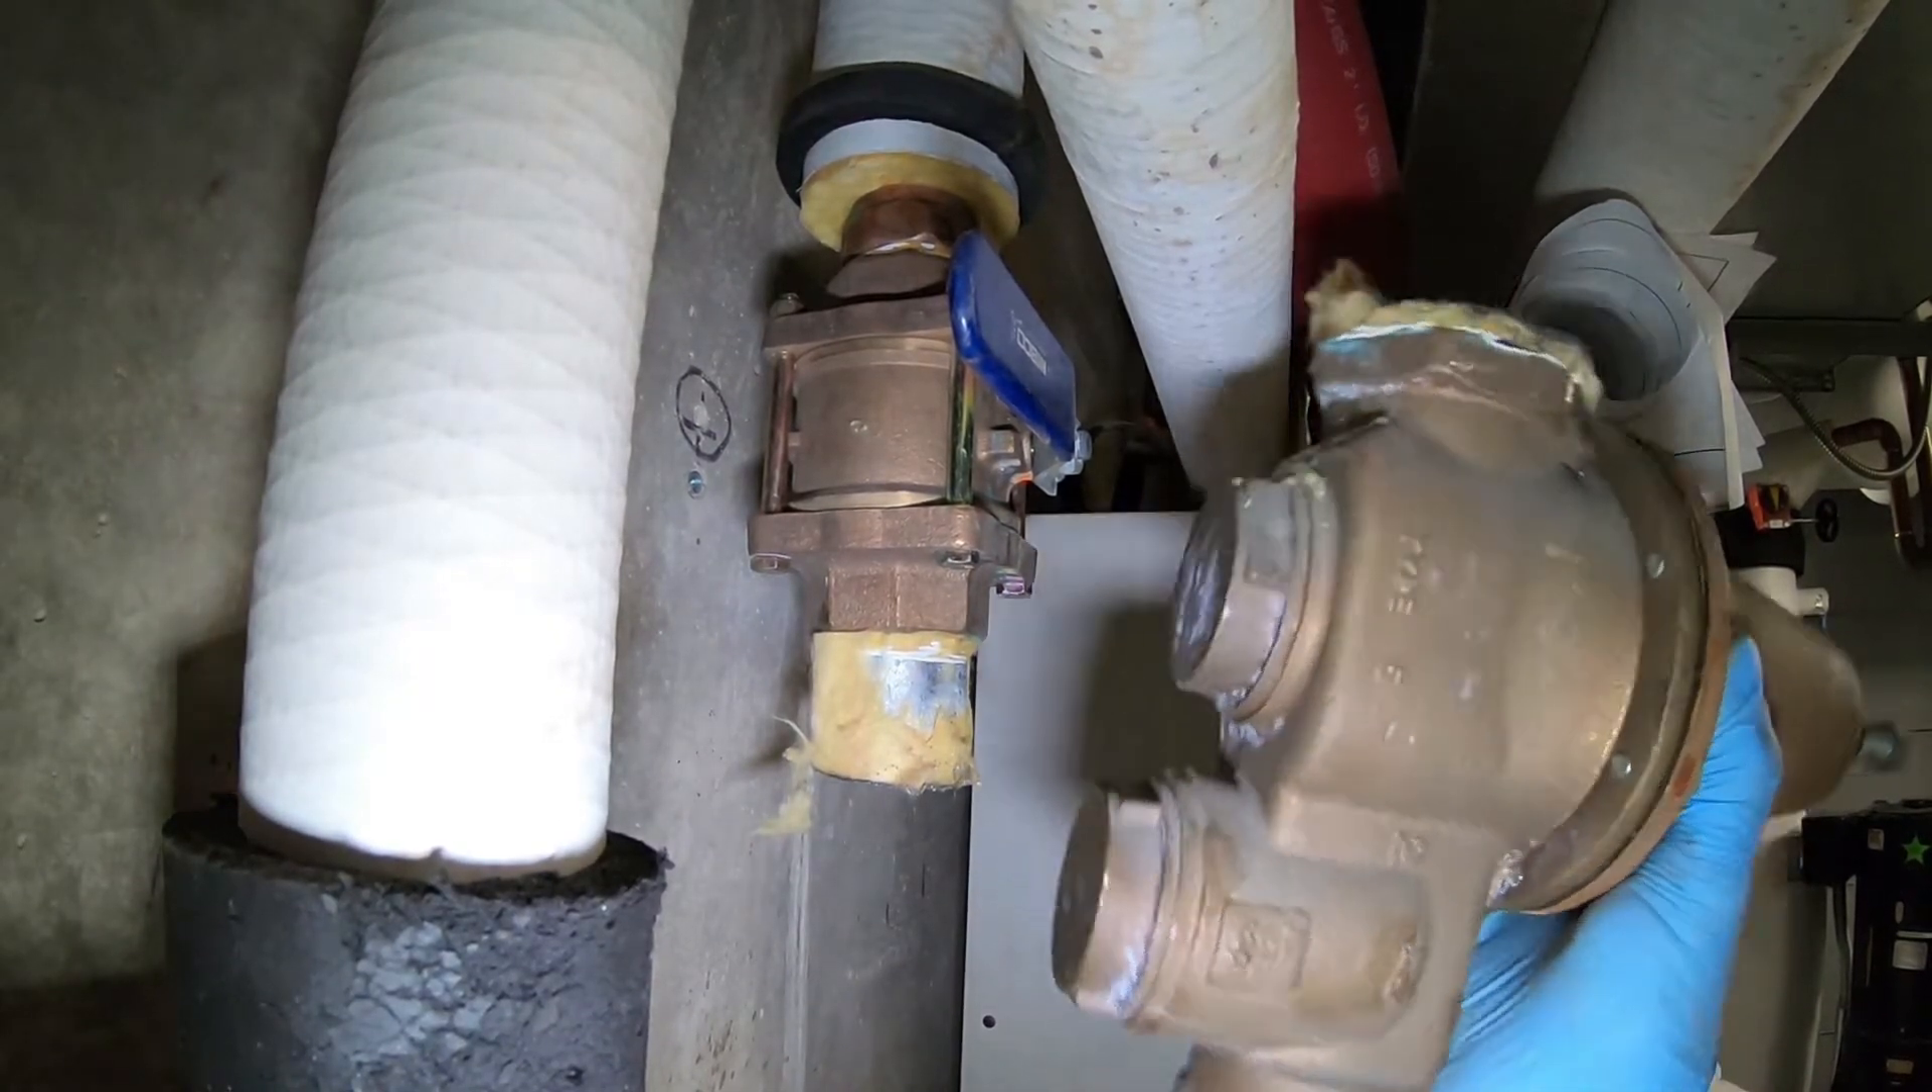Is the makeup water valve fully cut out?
Yes.